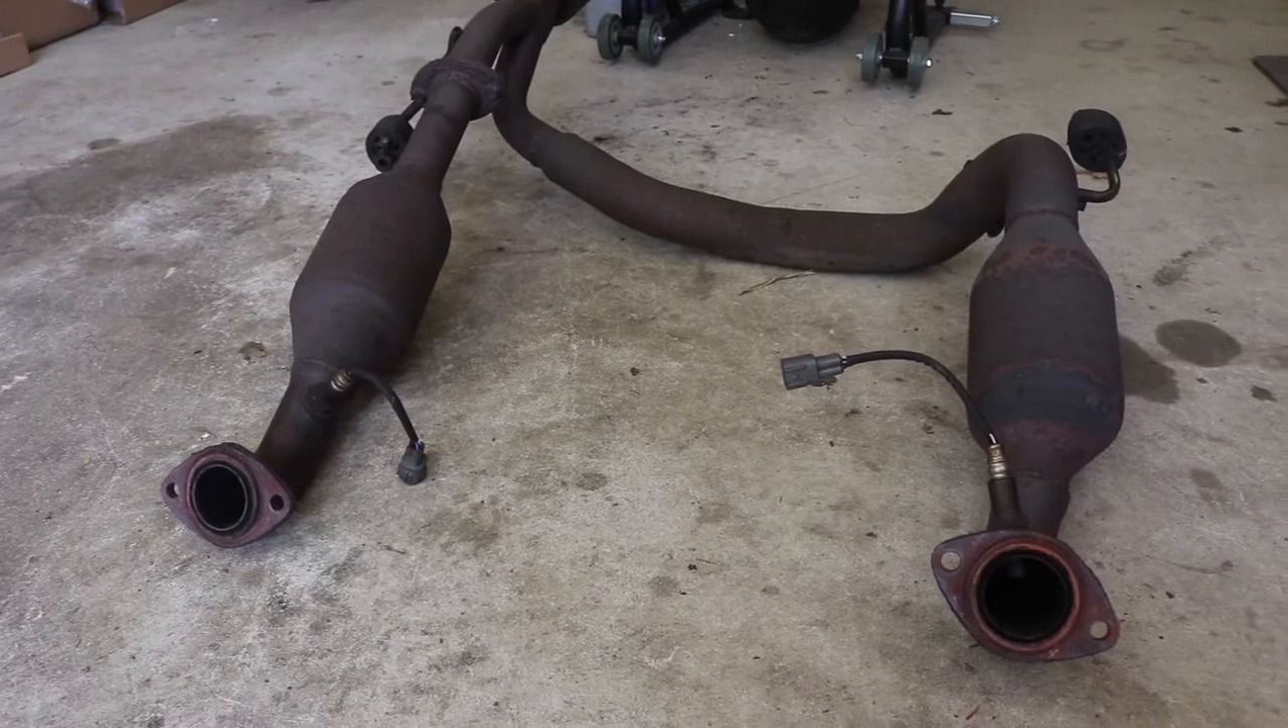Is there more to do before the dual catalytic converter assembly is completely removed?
No.